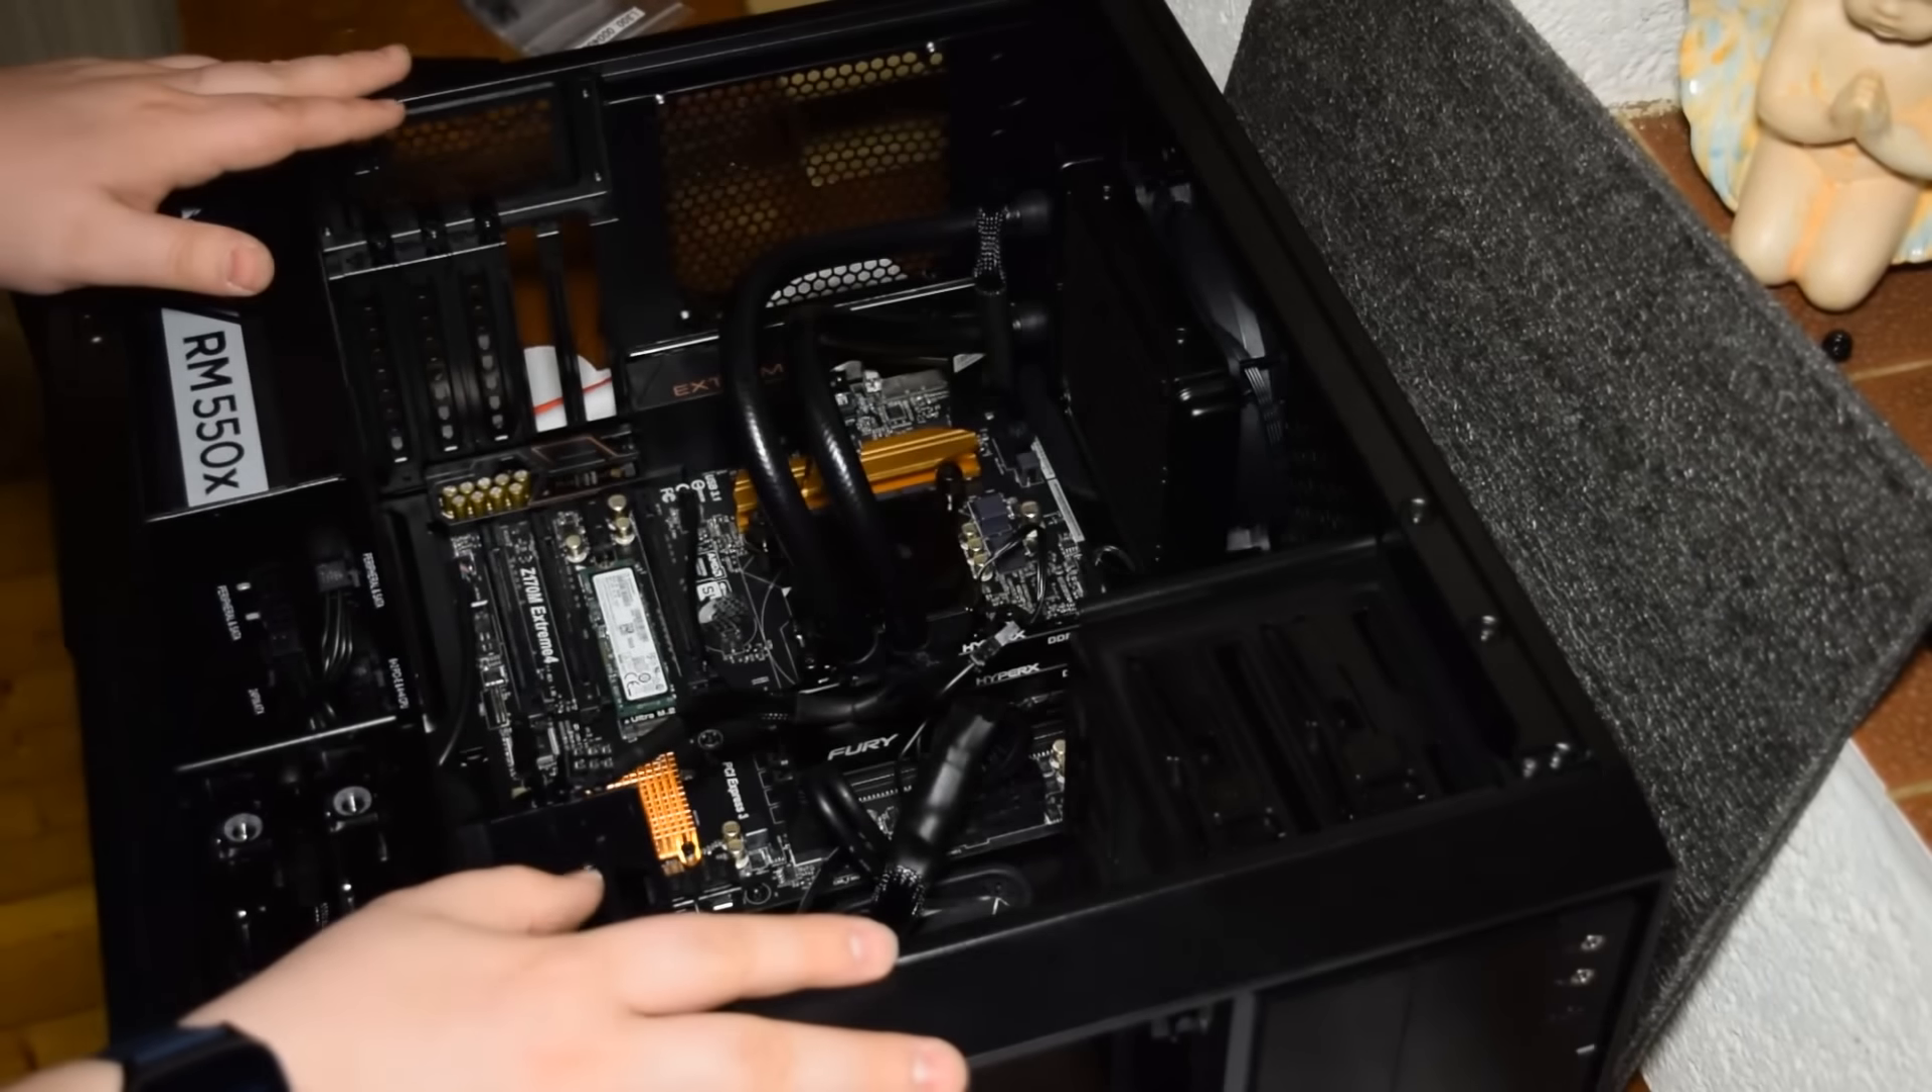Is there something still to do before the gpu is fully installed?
Yes.